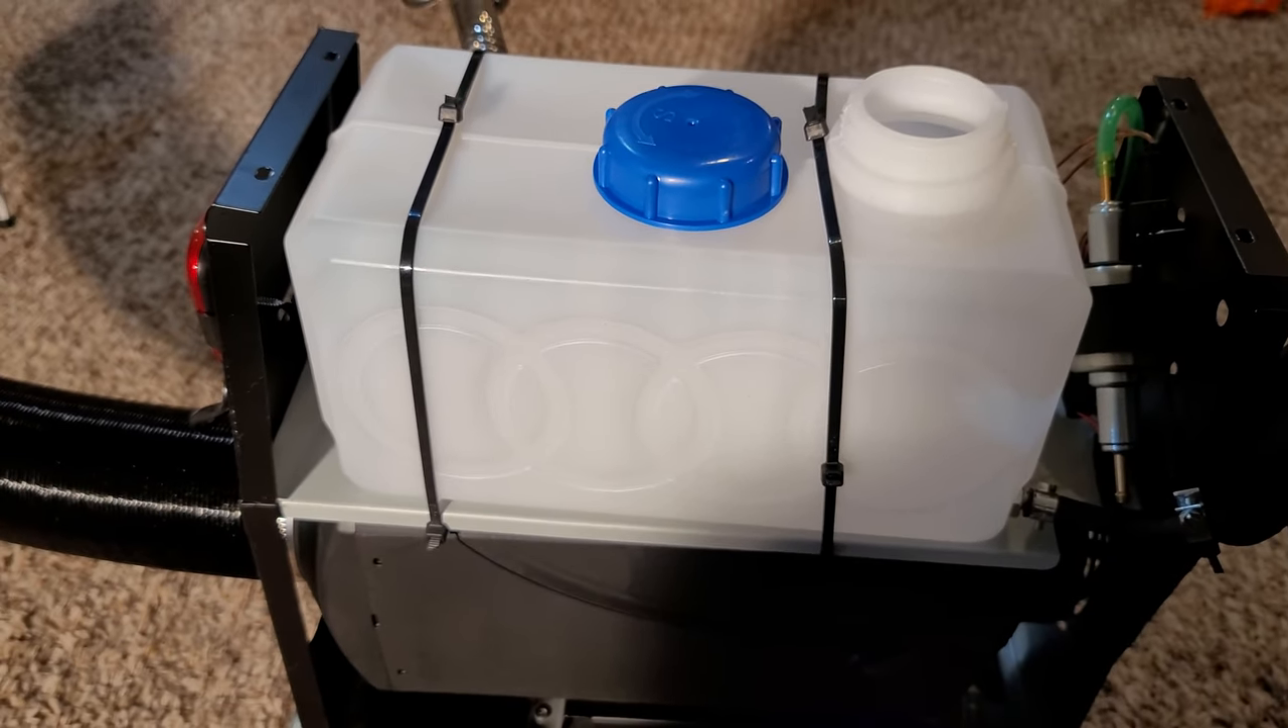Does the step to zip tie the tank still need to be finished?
No.